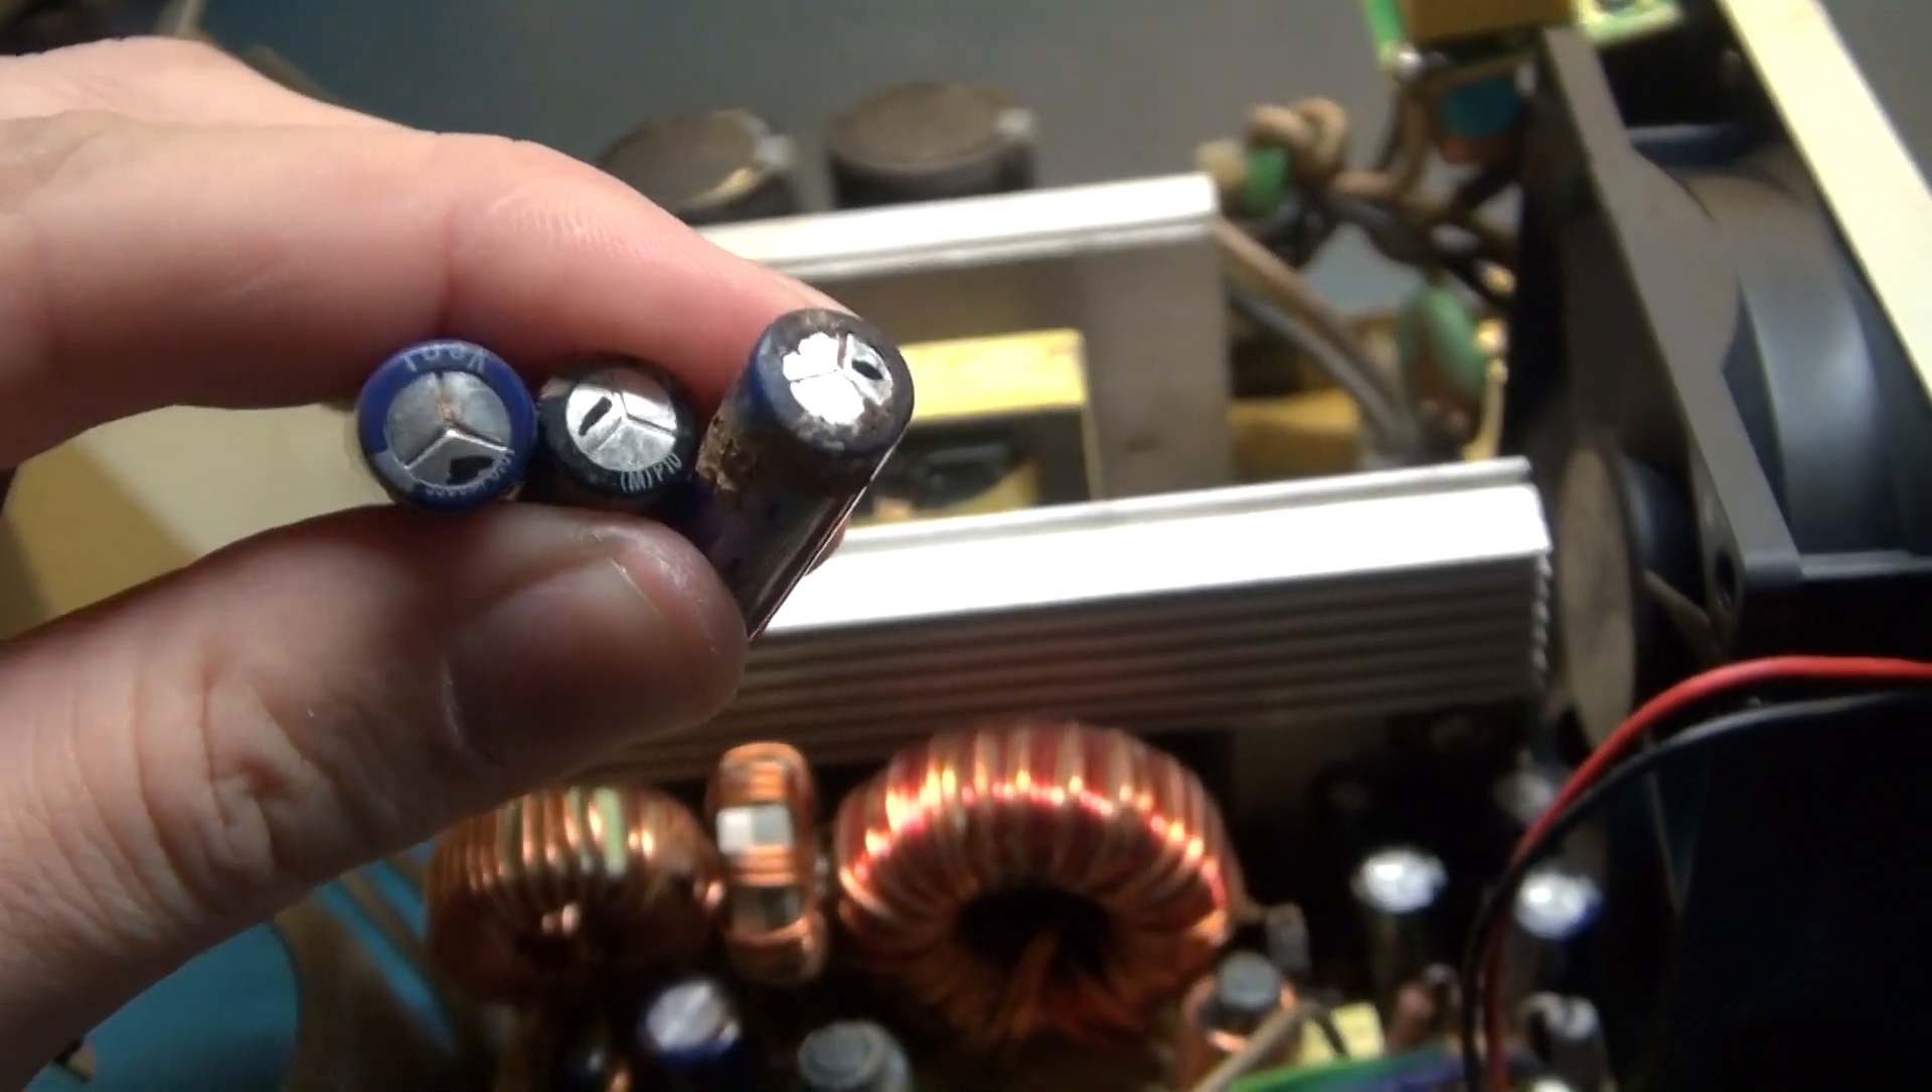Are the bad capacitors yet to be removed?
No.